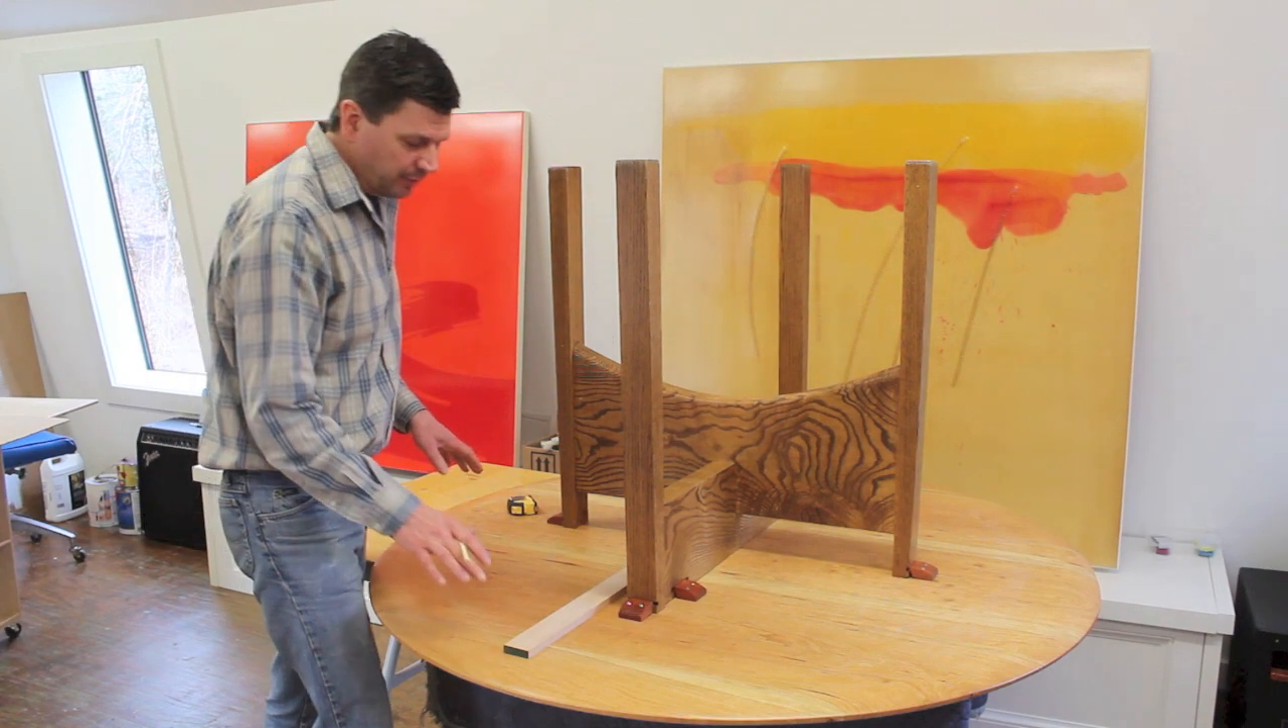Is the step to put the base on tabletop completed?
Yes.